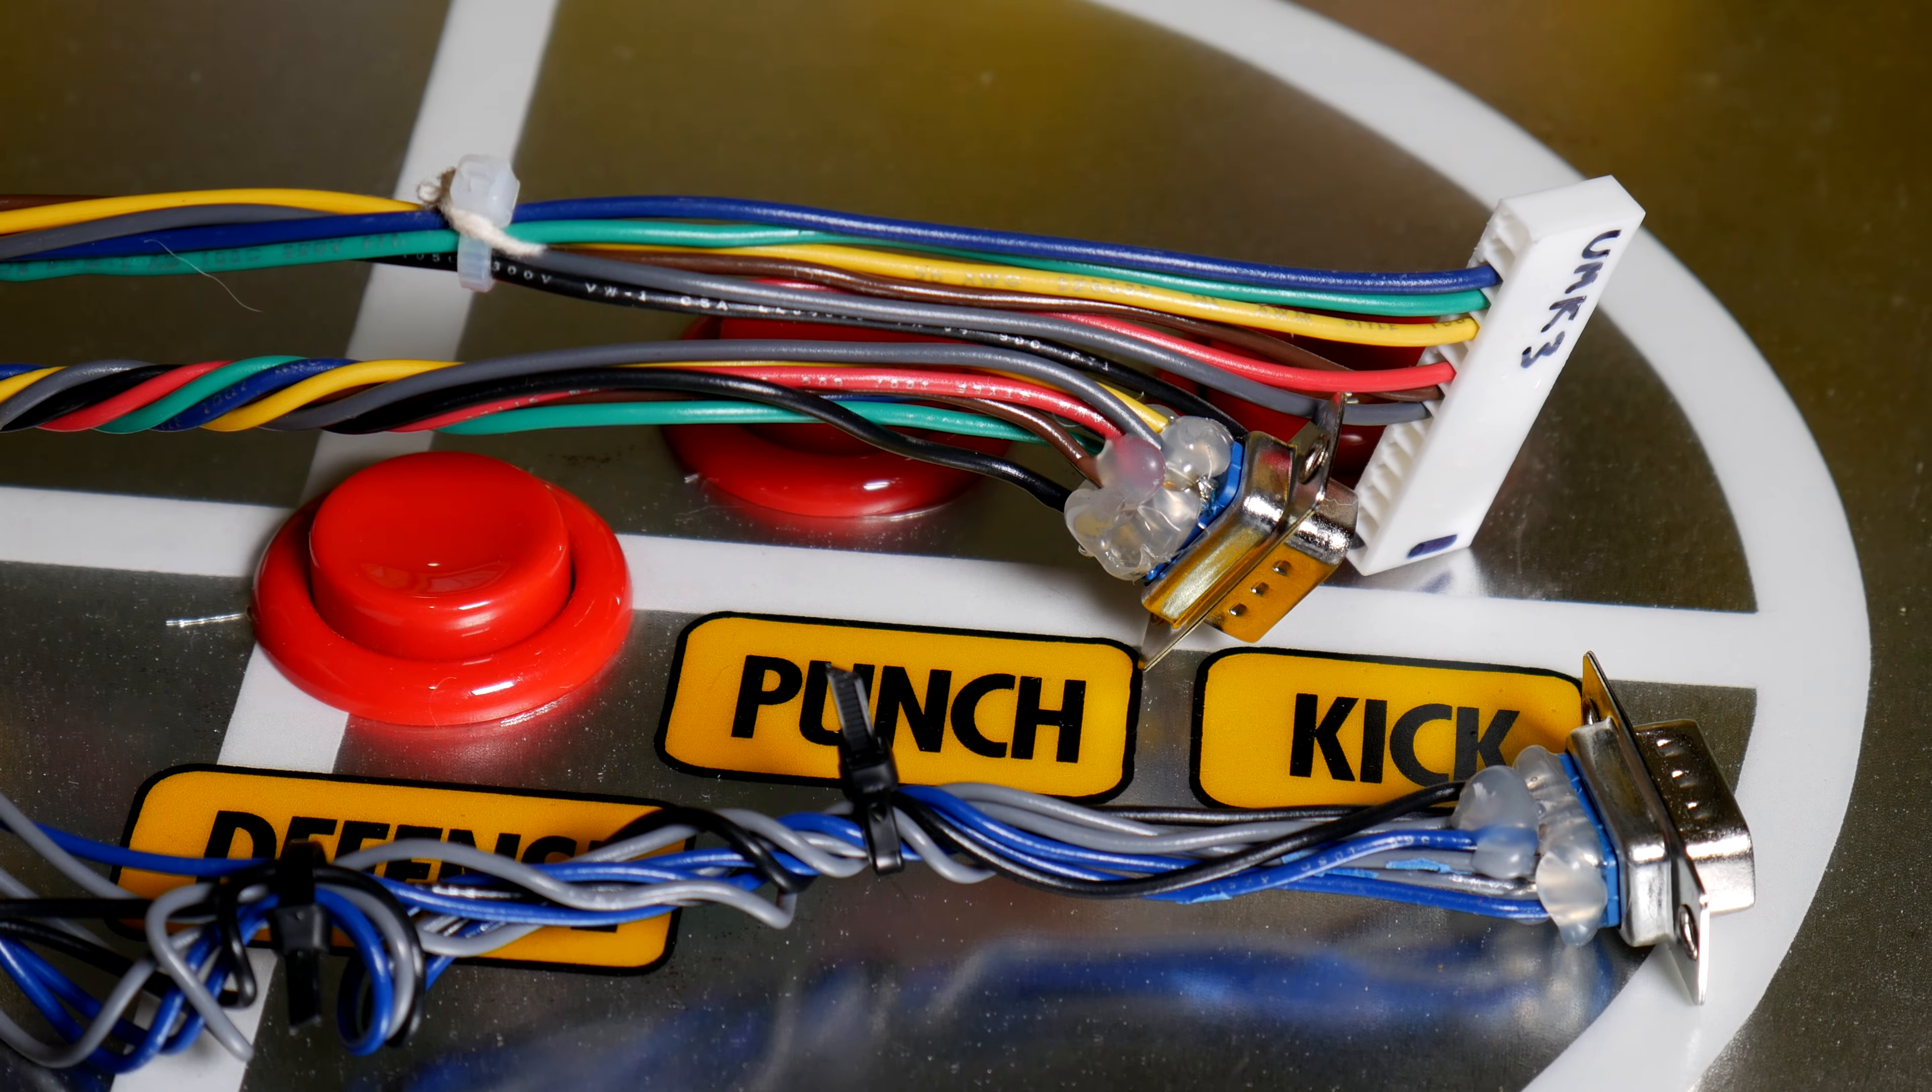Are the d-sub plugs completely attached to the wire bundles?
Yes.